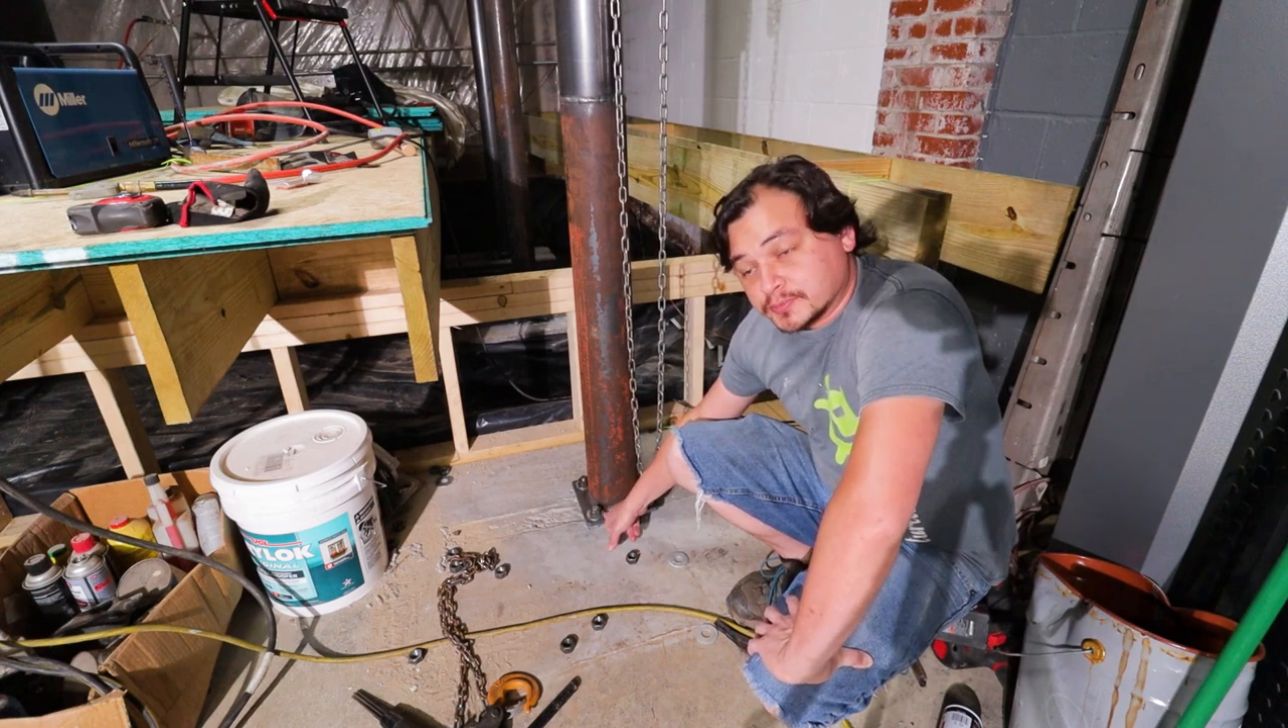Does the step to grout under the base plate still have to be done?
Yes.